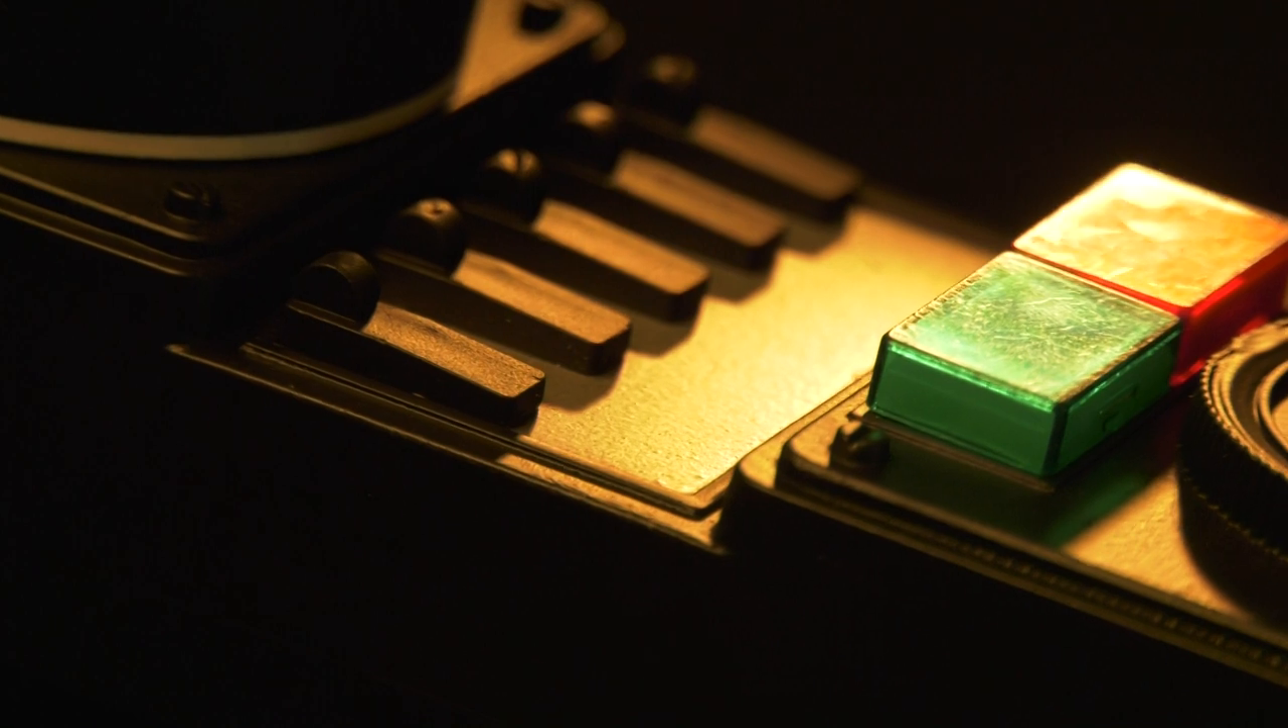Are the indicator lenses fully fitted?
Yes.